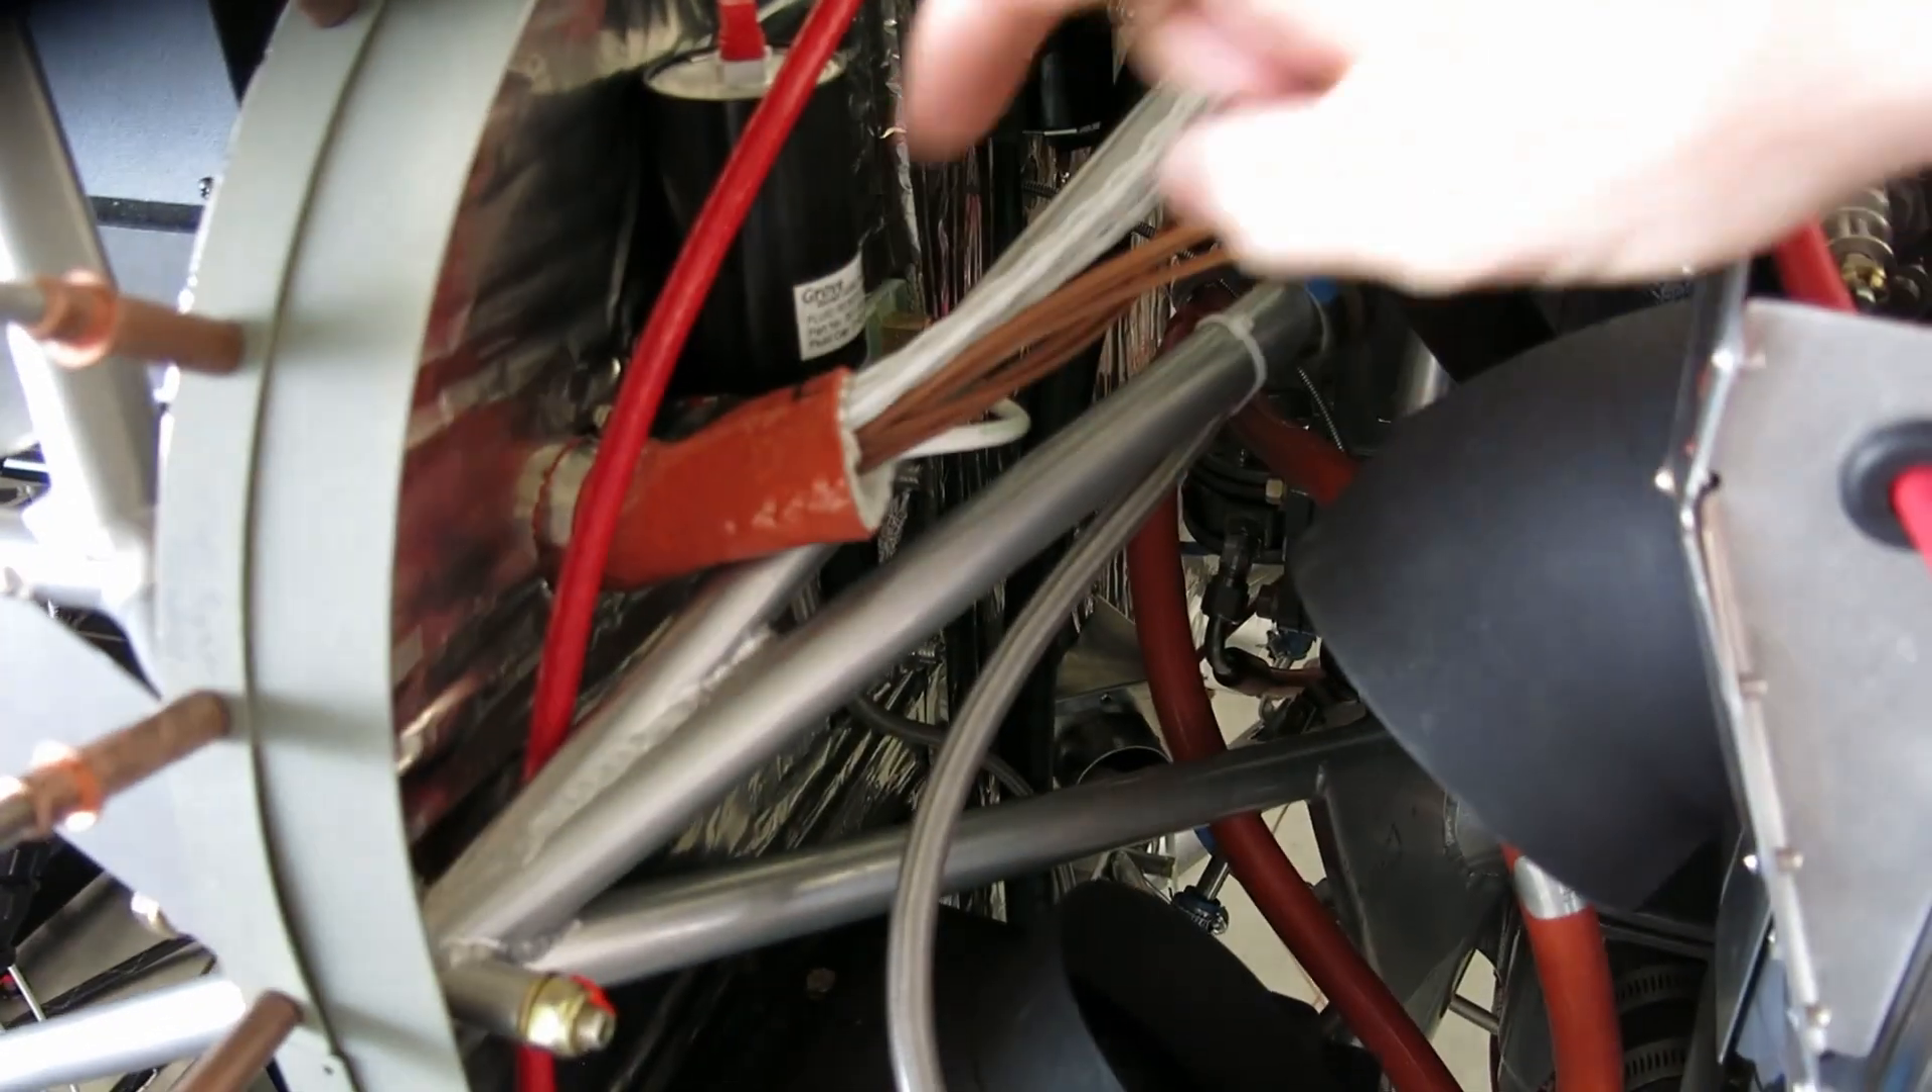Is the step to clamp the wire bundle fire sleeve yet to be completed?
Yes.